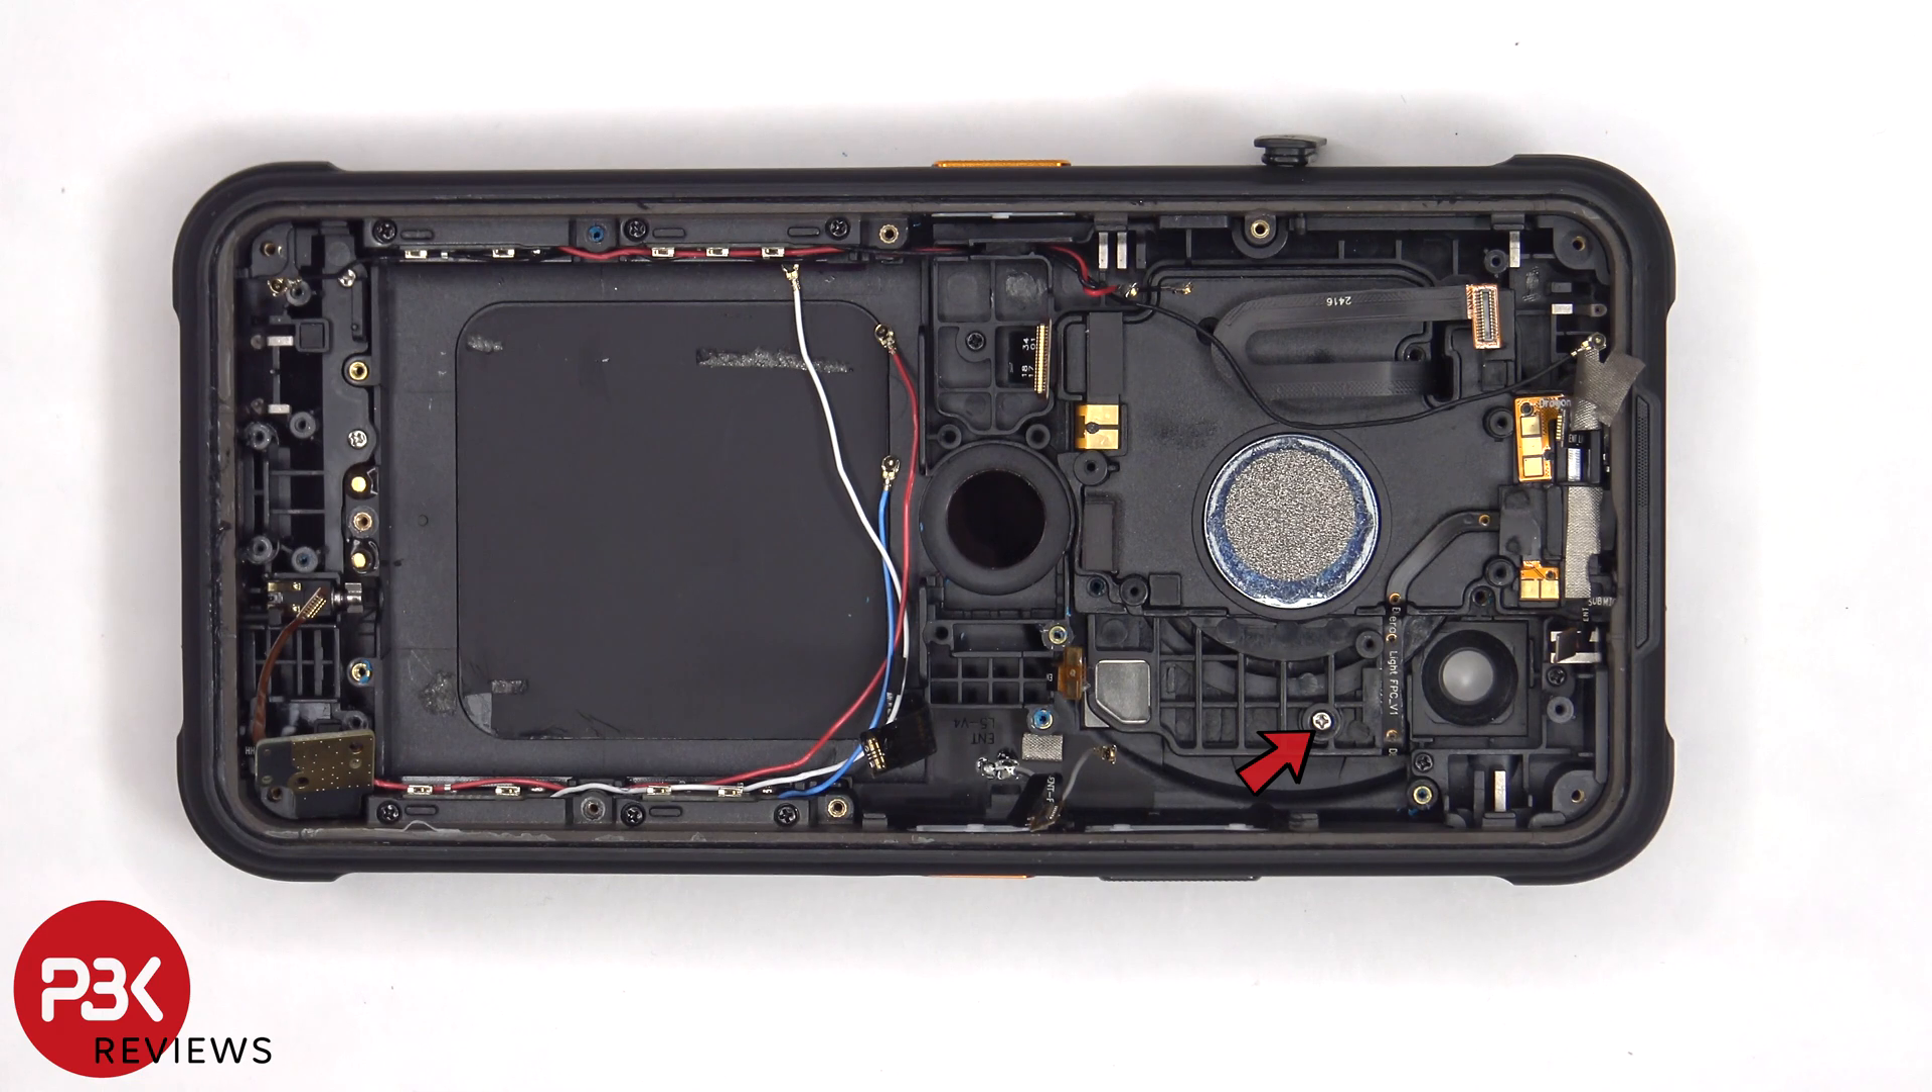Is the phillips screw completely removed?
No.